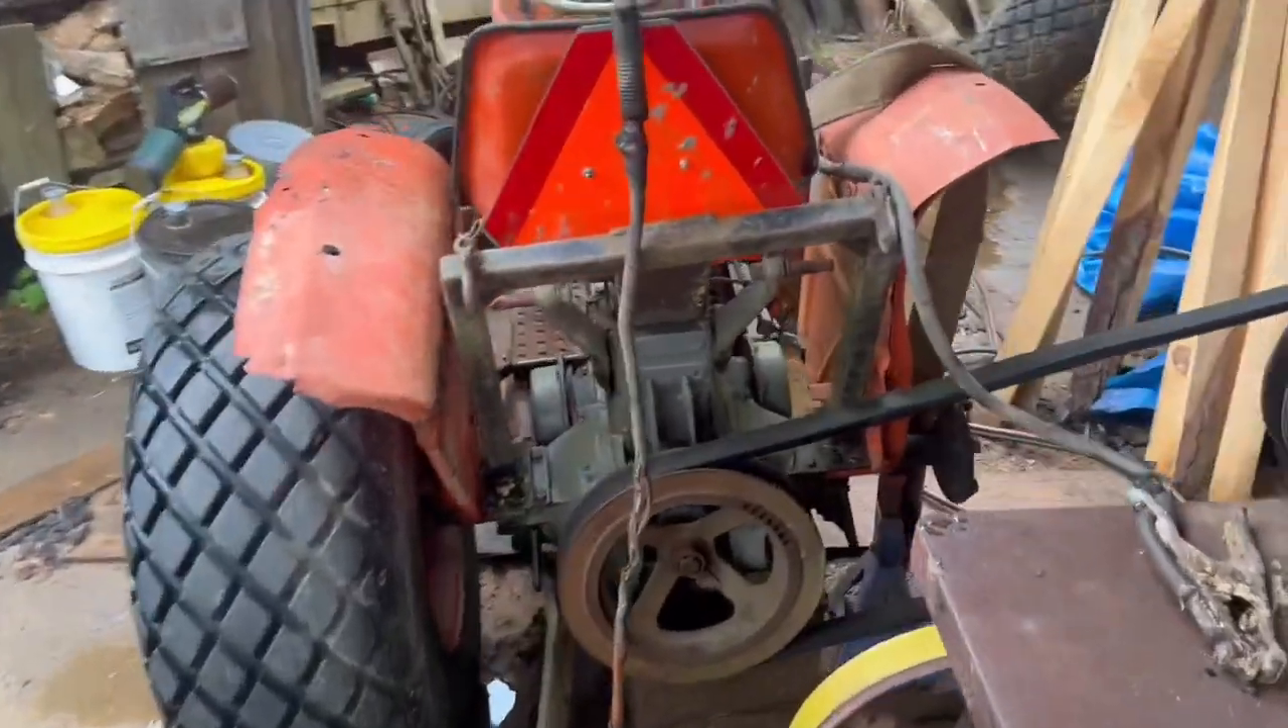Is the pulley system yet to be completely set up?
No.